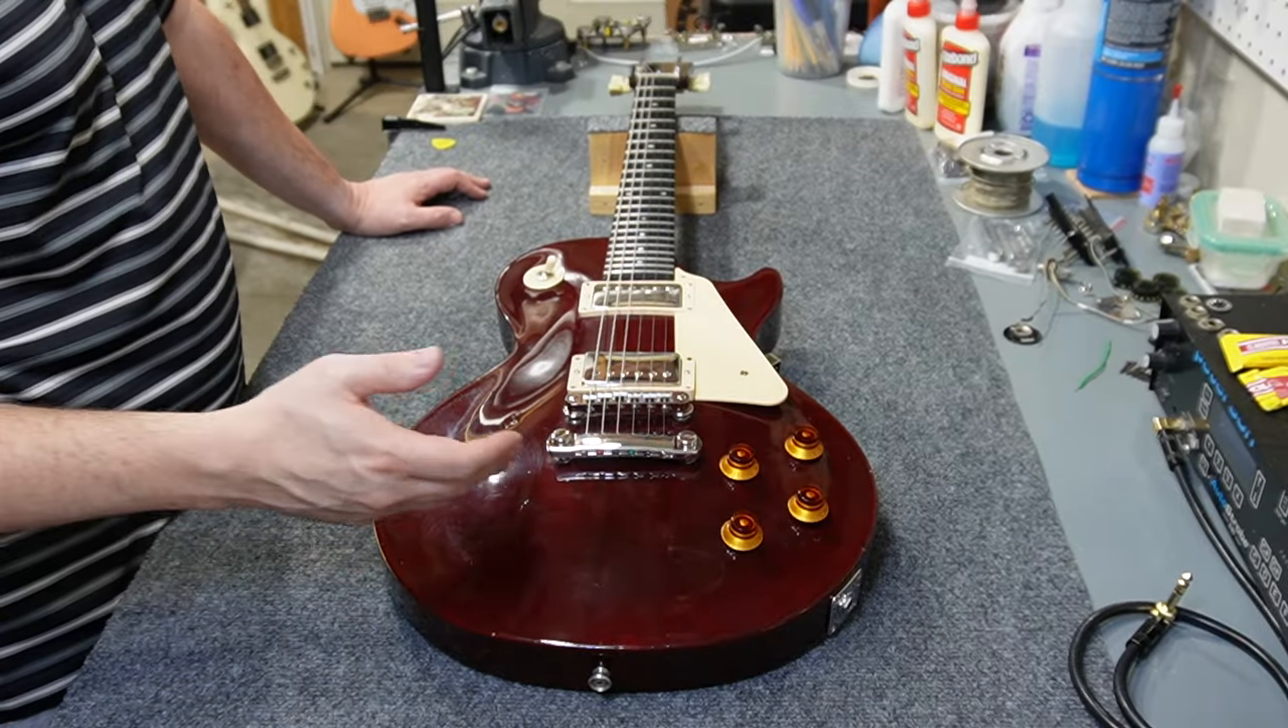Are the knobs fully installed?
Yes.